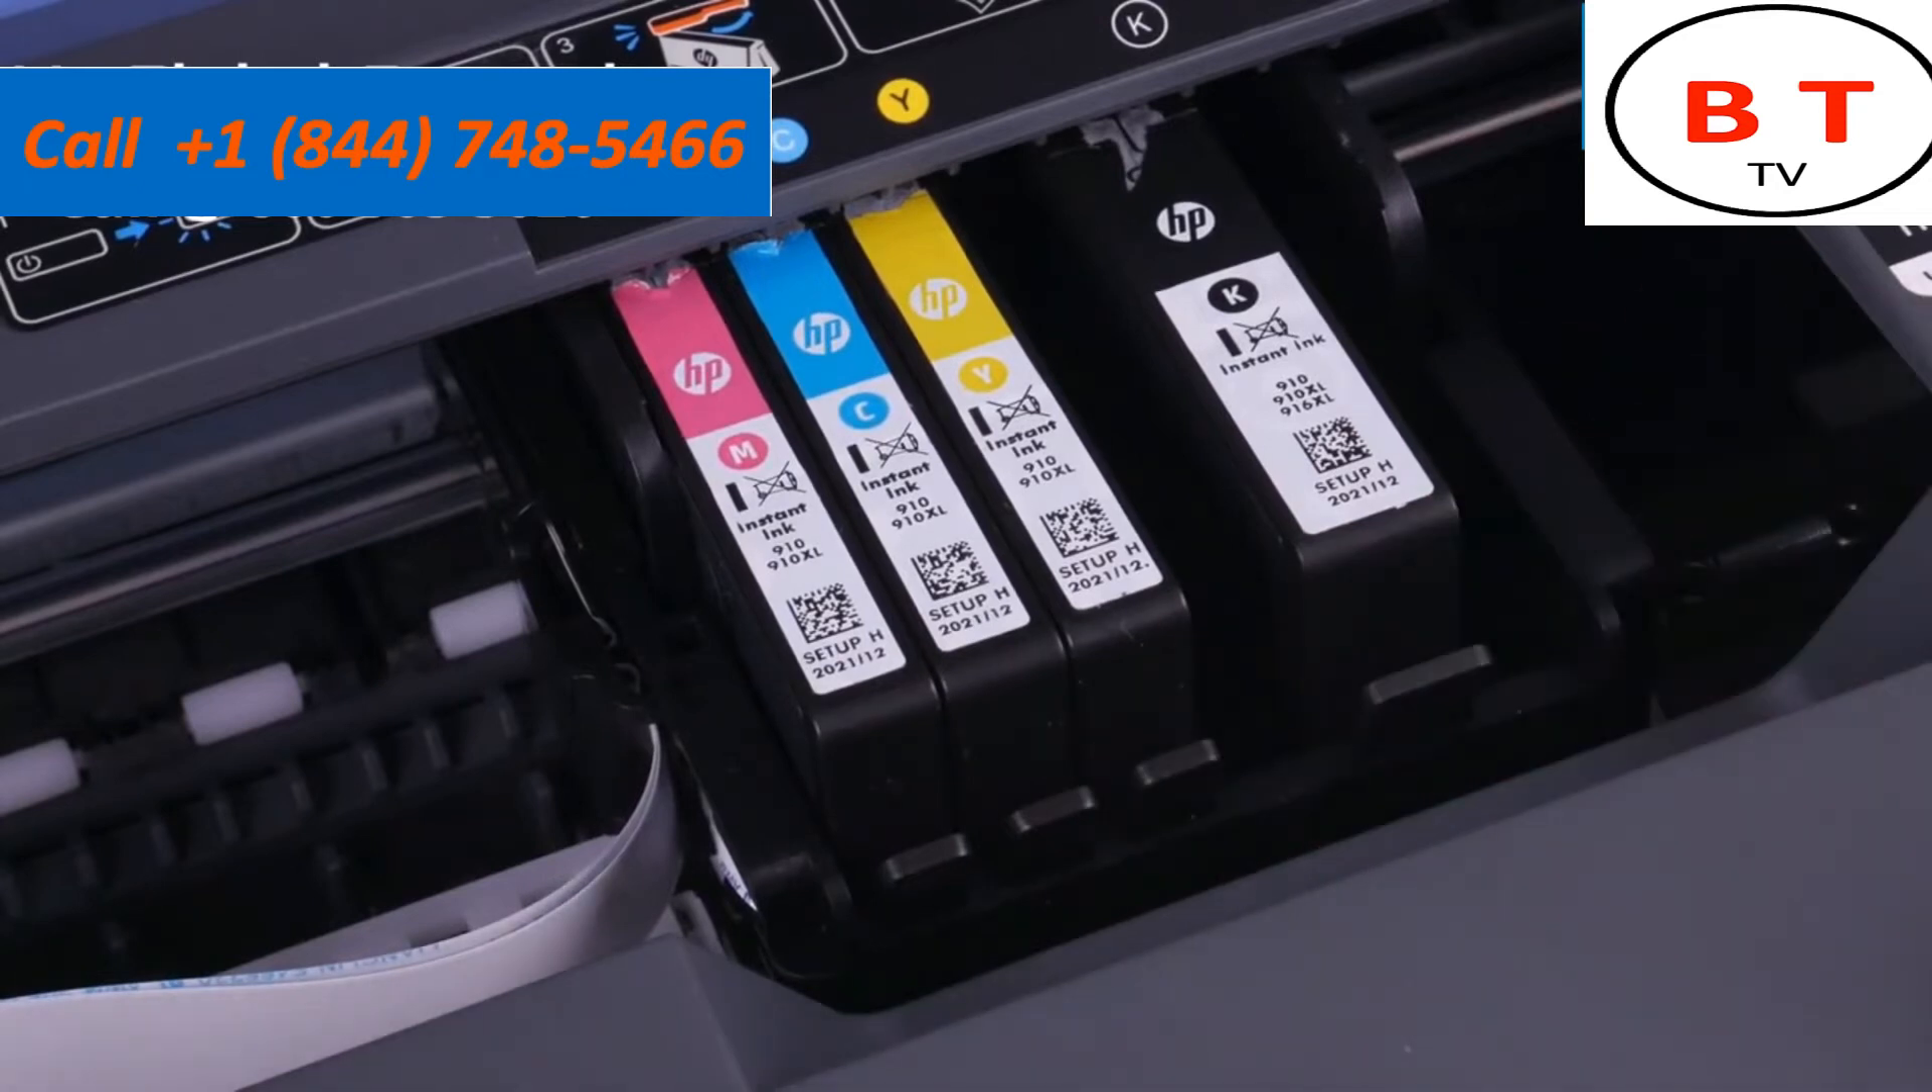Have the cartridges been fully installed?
Yes.